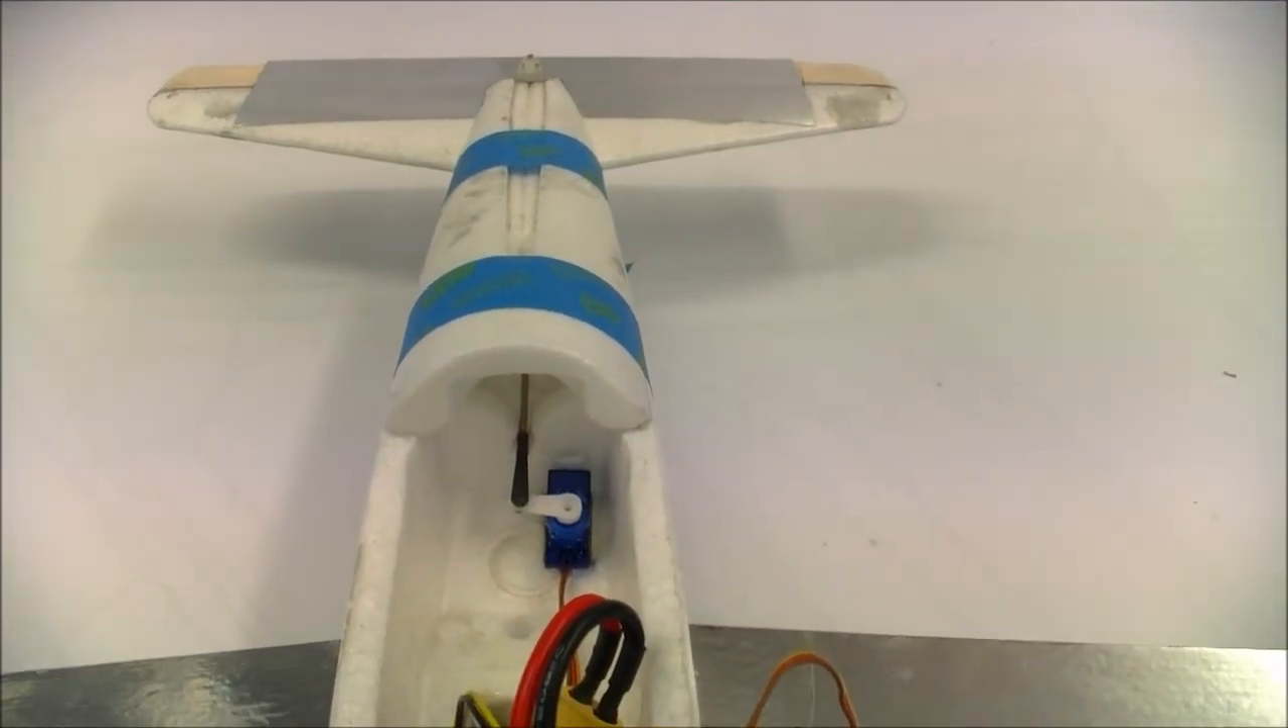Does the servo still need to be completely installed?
No.